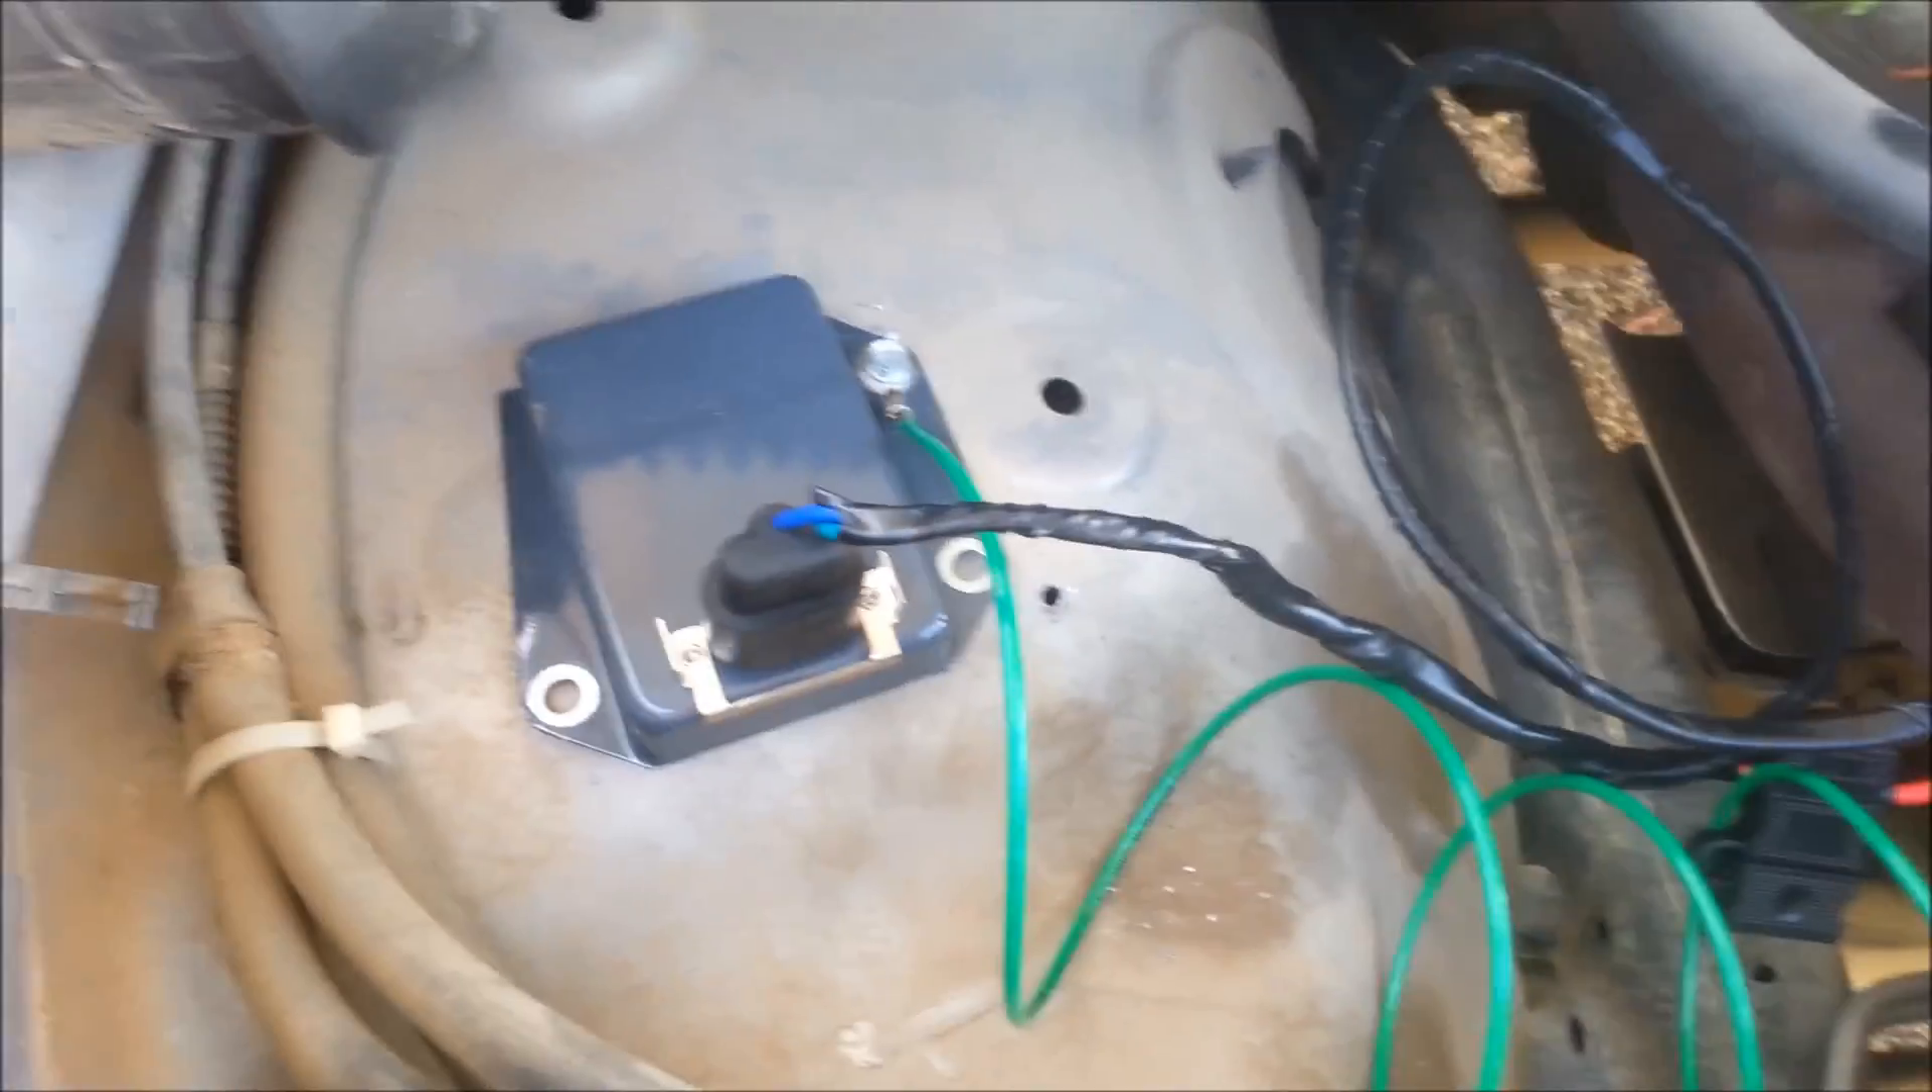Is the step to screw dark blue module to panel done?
No.